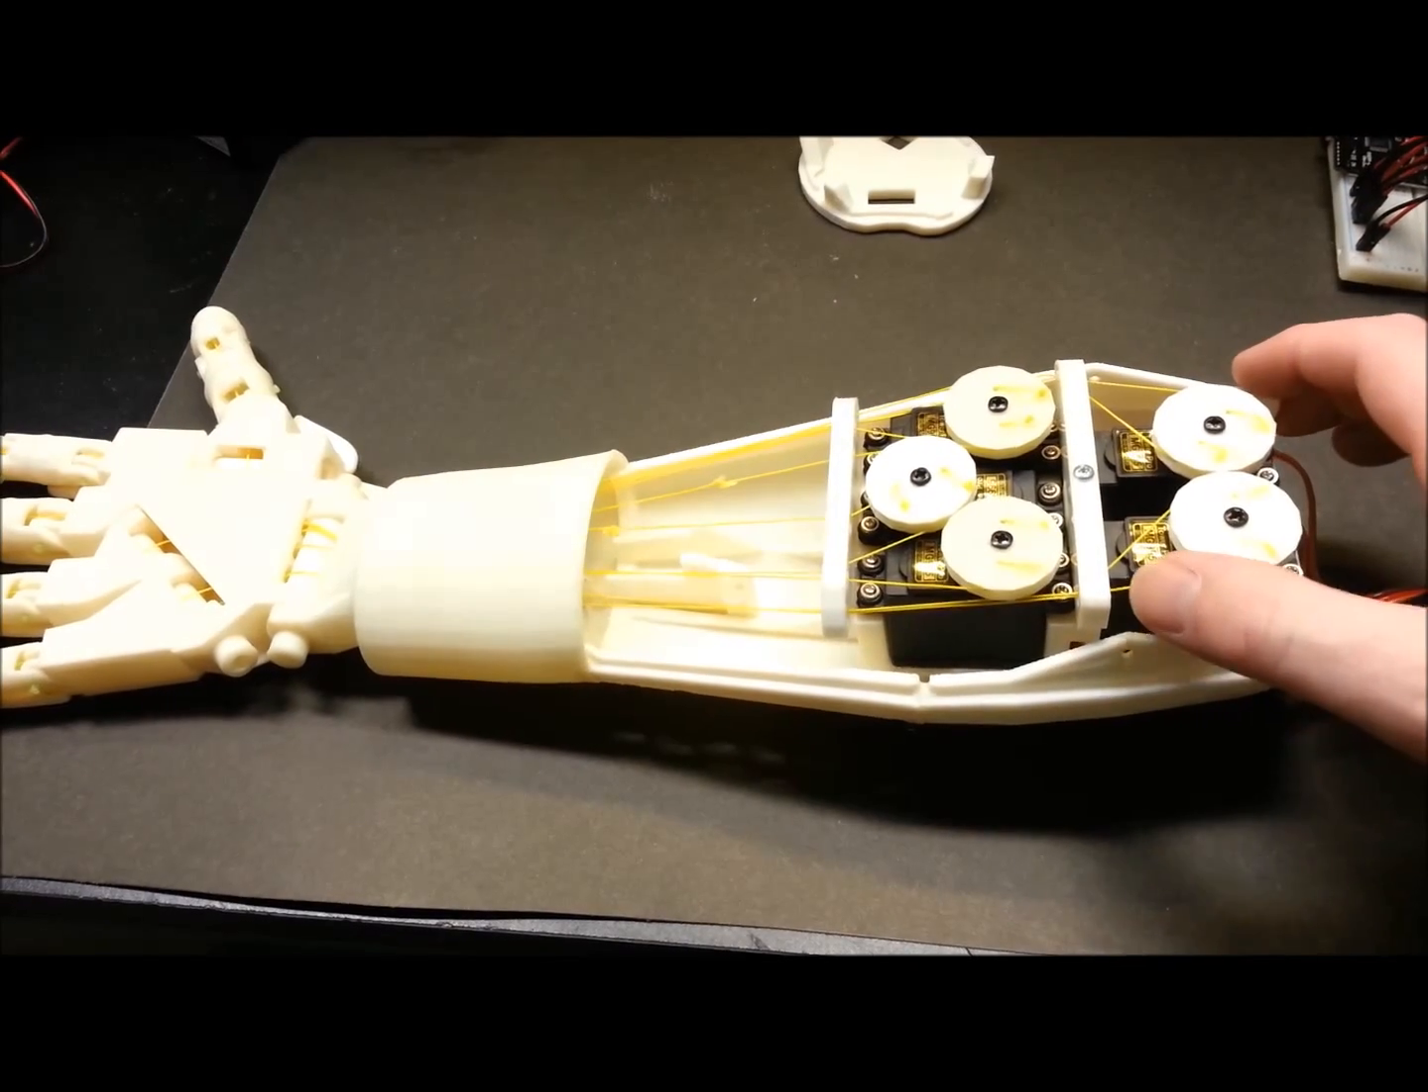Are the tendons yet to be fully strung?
No.